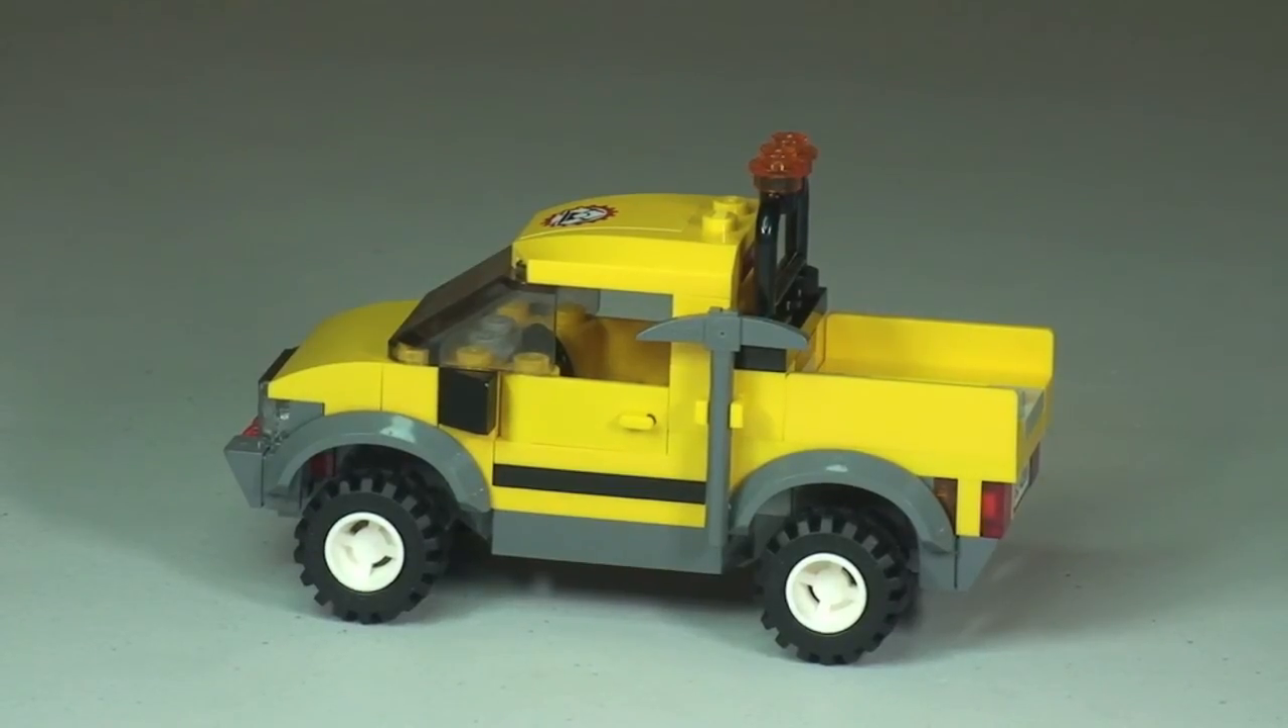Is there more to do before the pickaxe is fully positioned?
No.